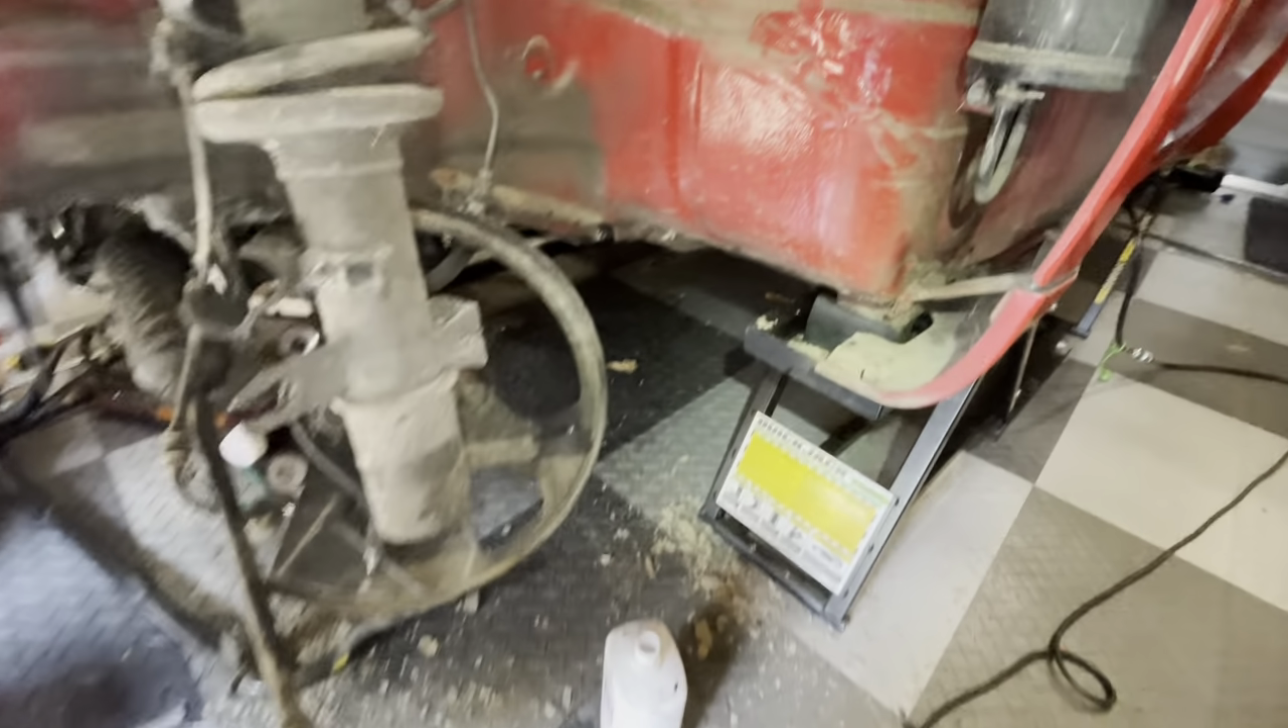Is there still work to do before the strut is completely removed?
Yes.